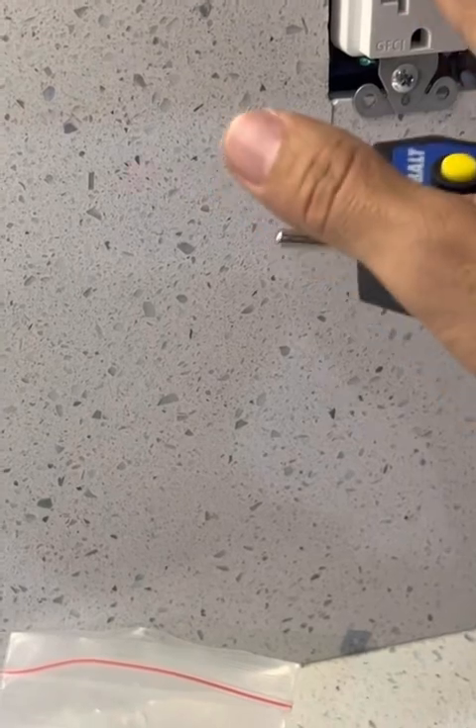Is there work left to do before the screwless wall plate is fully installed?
Yes.